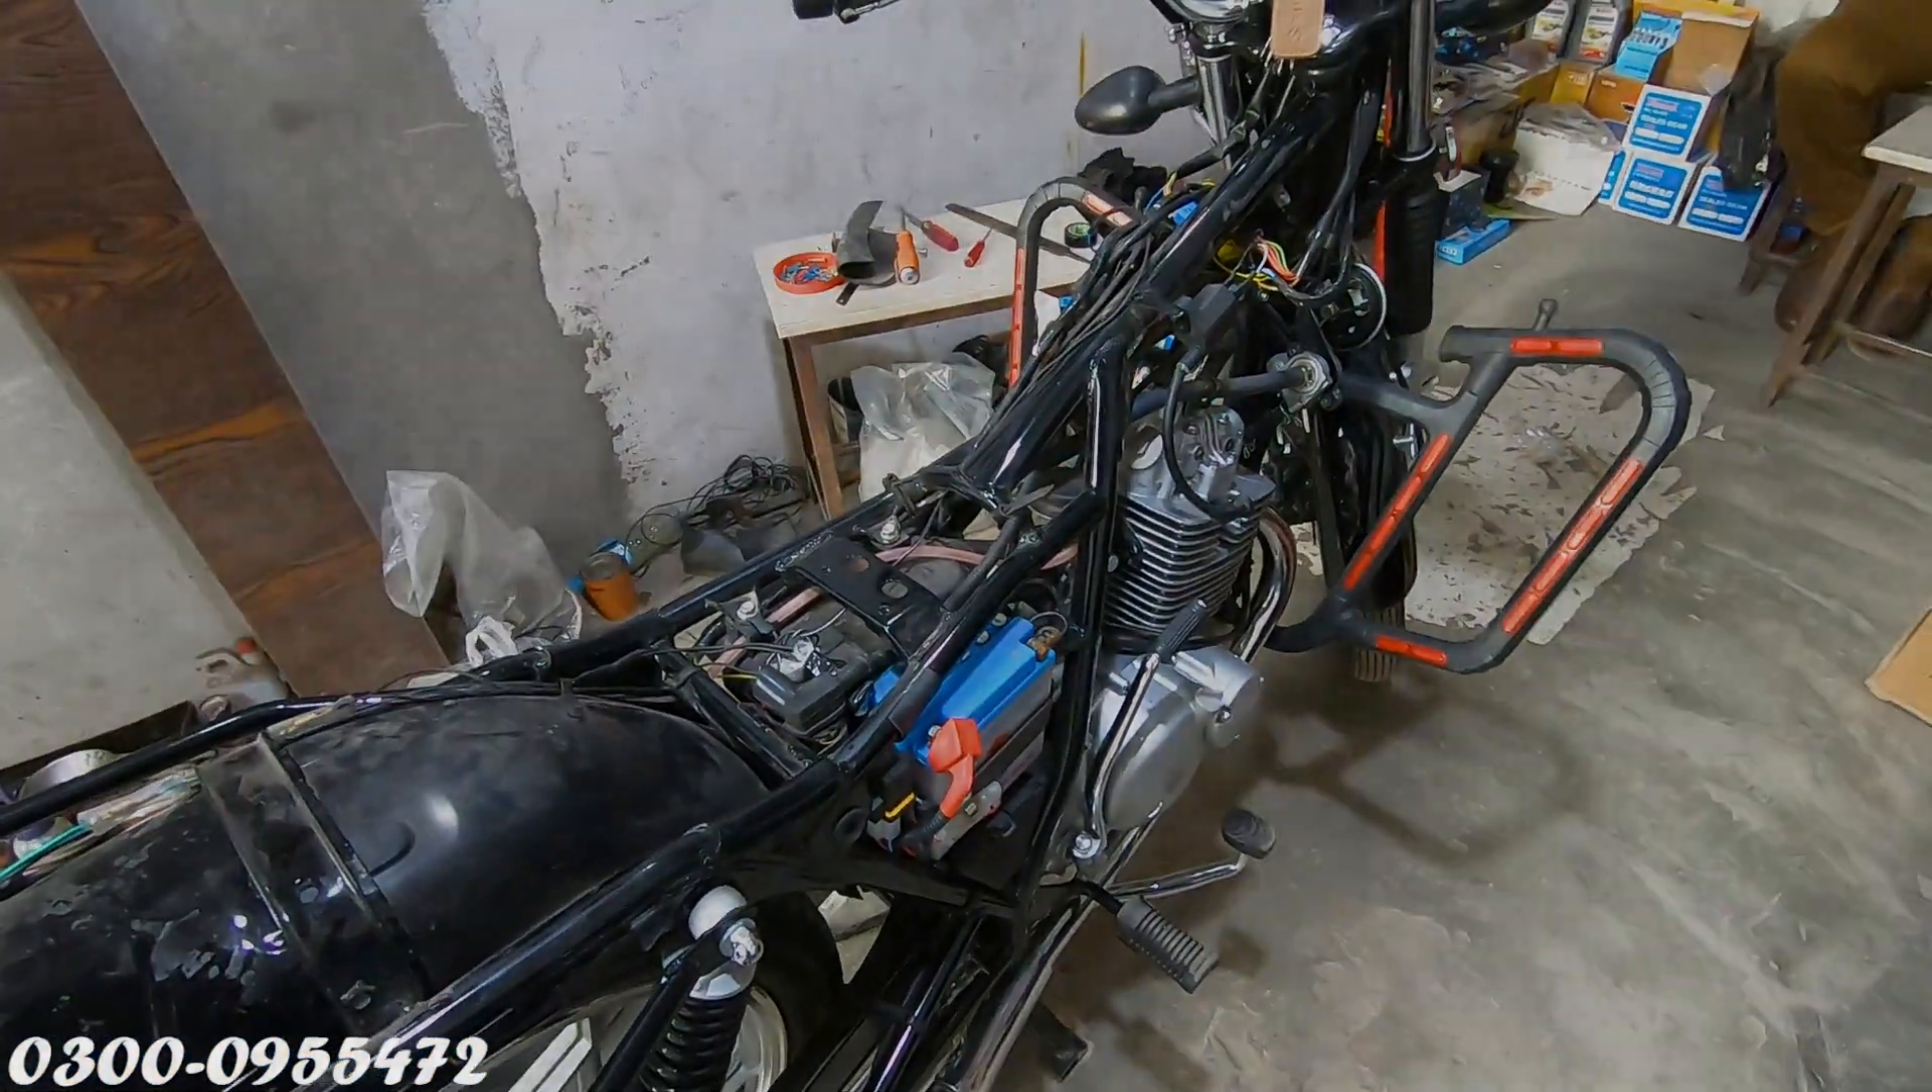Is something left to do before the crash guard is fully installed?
No.